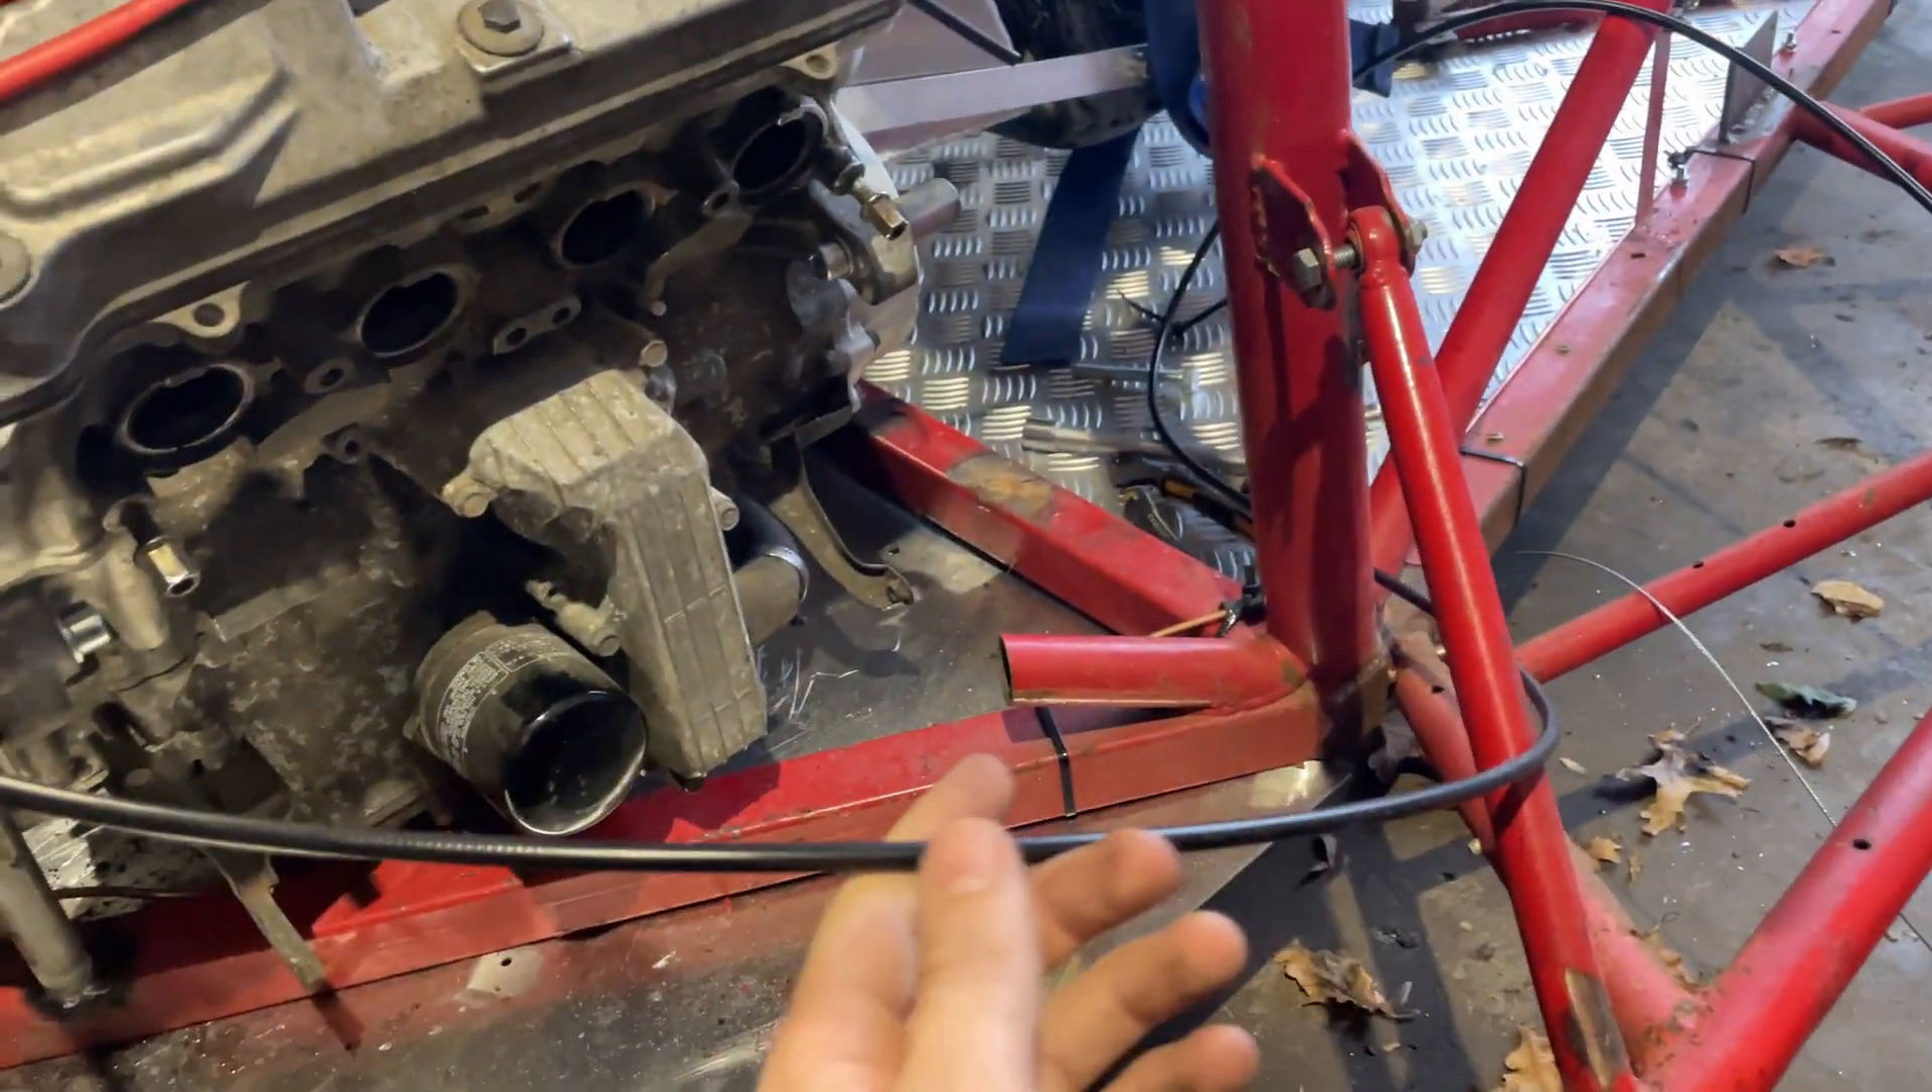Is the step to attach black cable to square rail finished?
No.